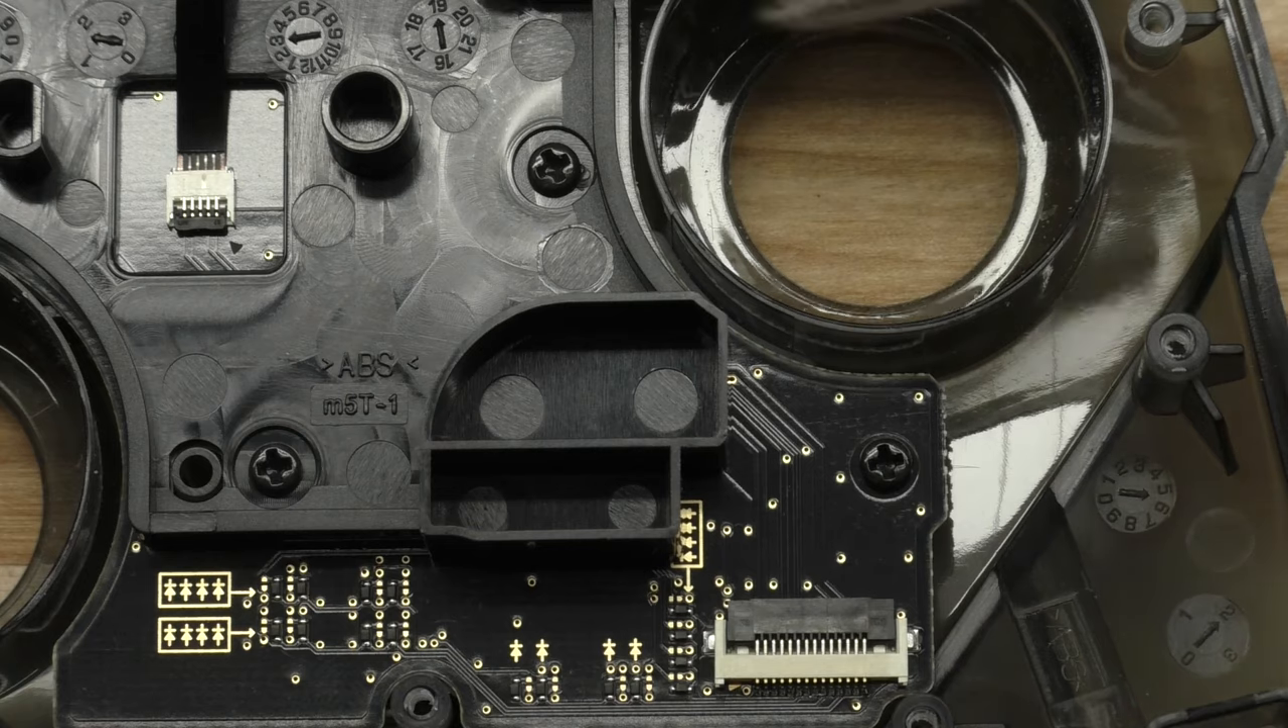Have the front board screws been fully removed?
No.